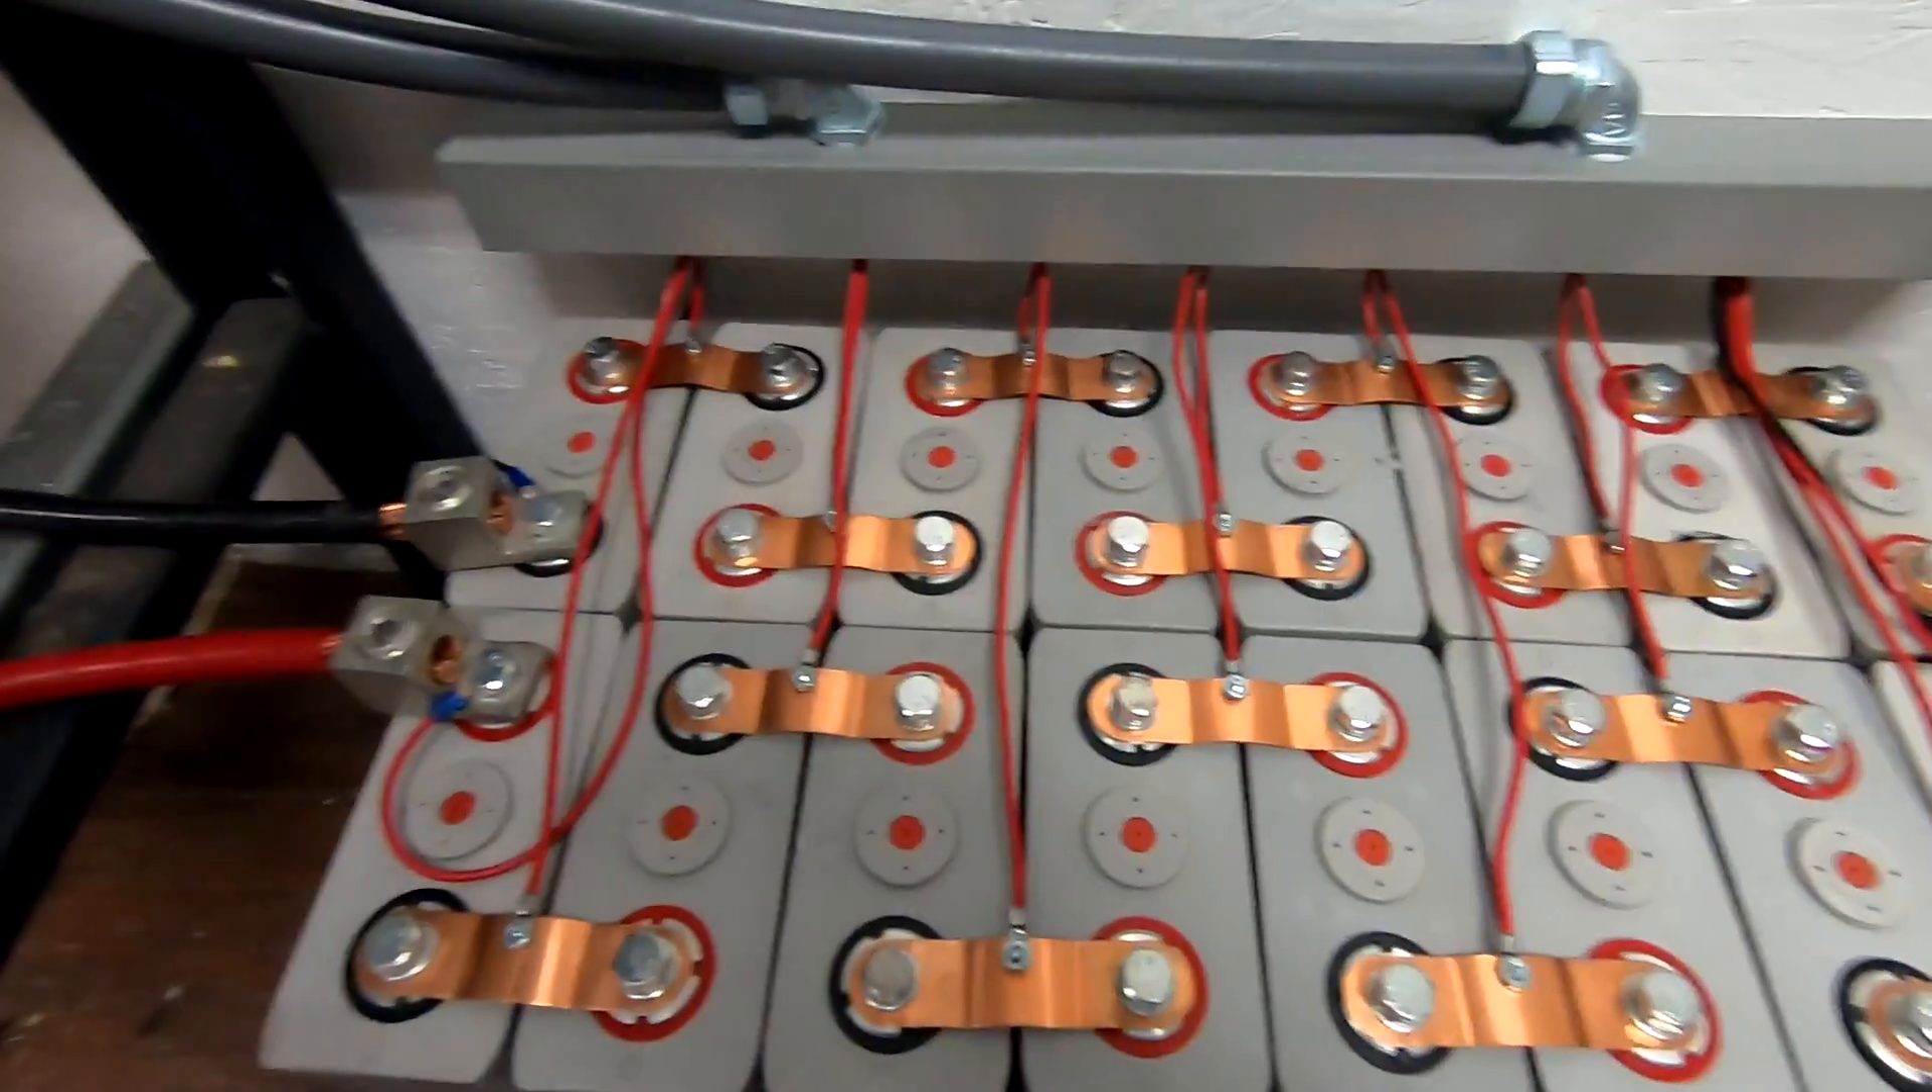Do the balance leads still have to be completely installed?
No.